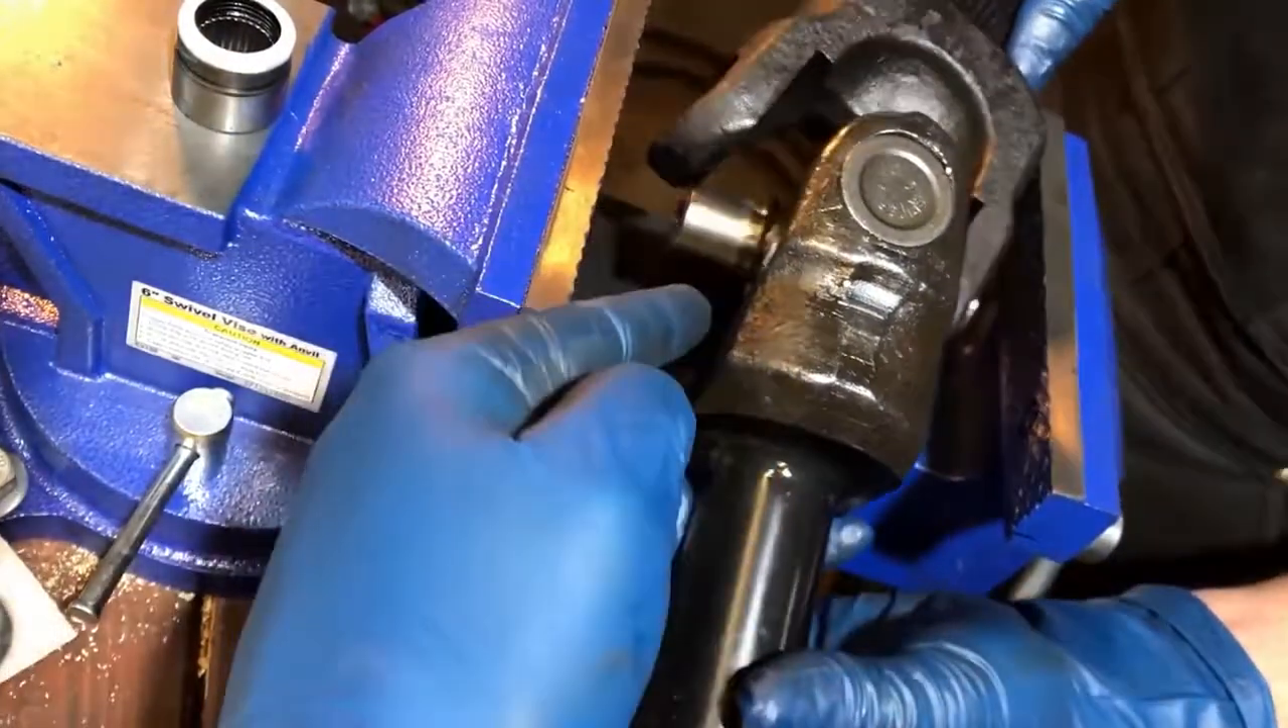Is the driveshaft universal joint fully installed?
No.